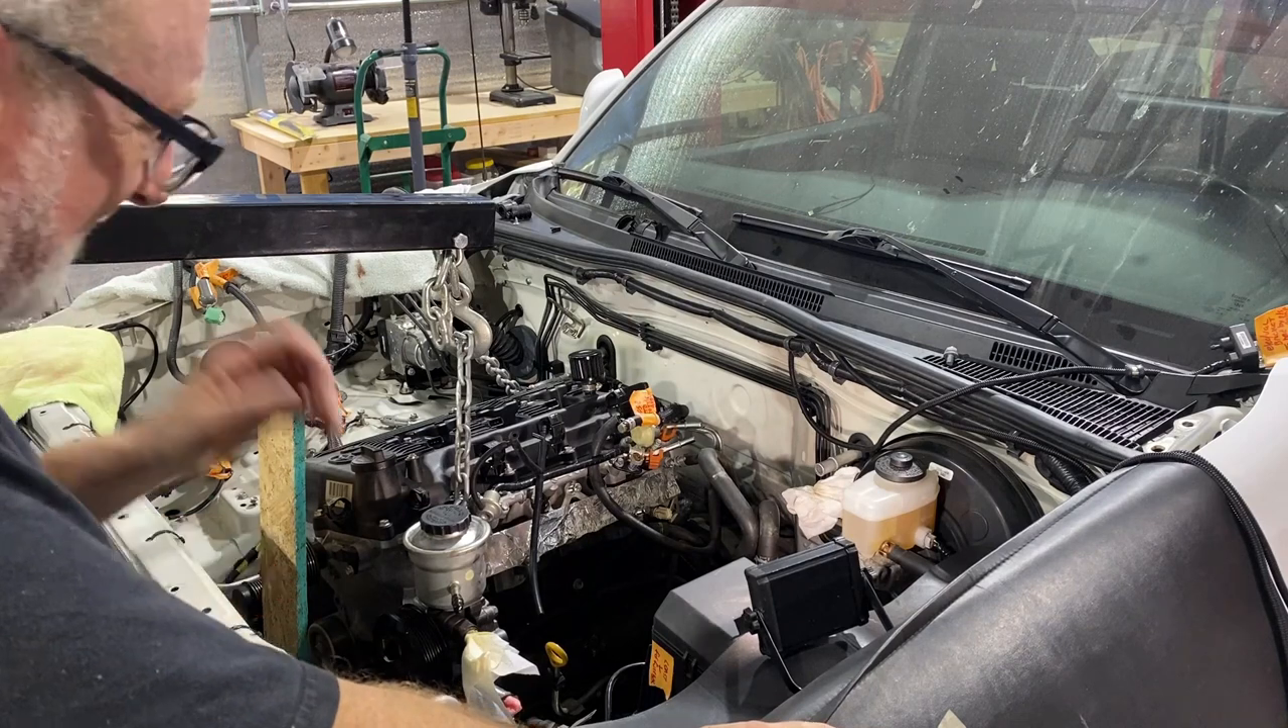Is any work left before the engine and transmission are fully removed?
Yes.